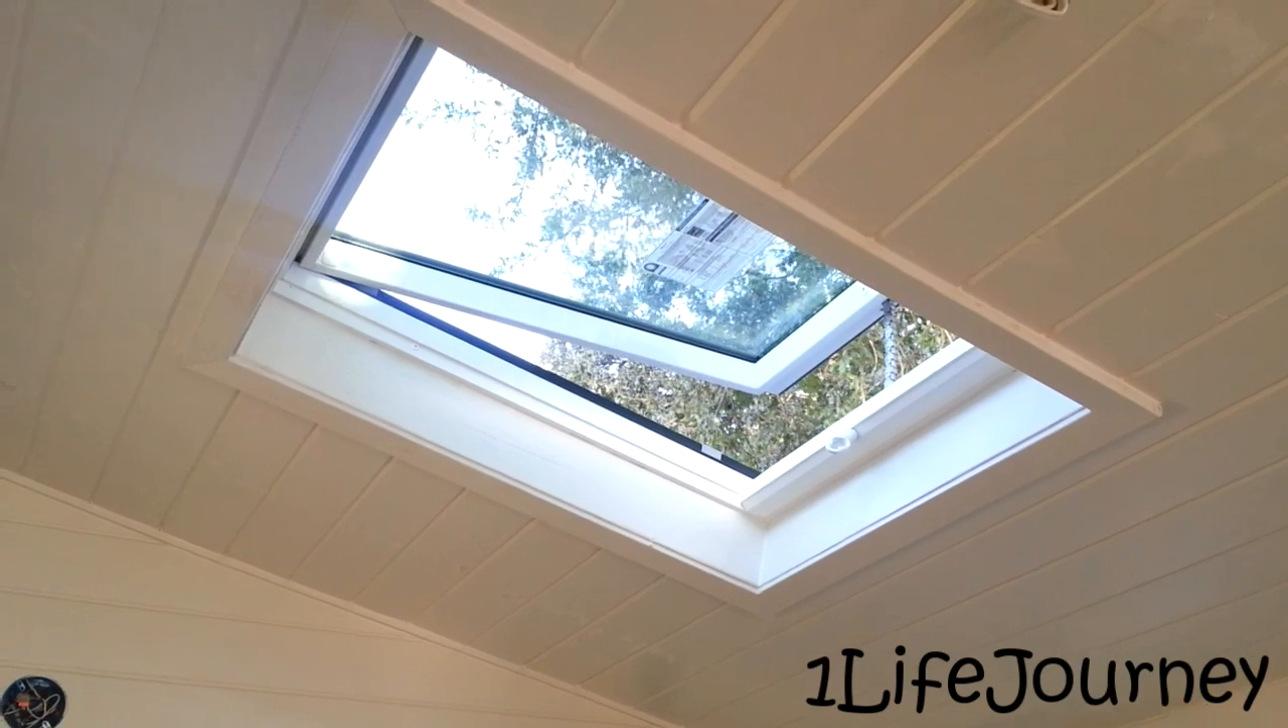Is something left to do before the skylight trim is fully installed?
No.